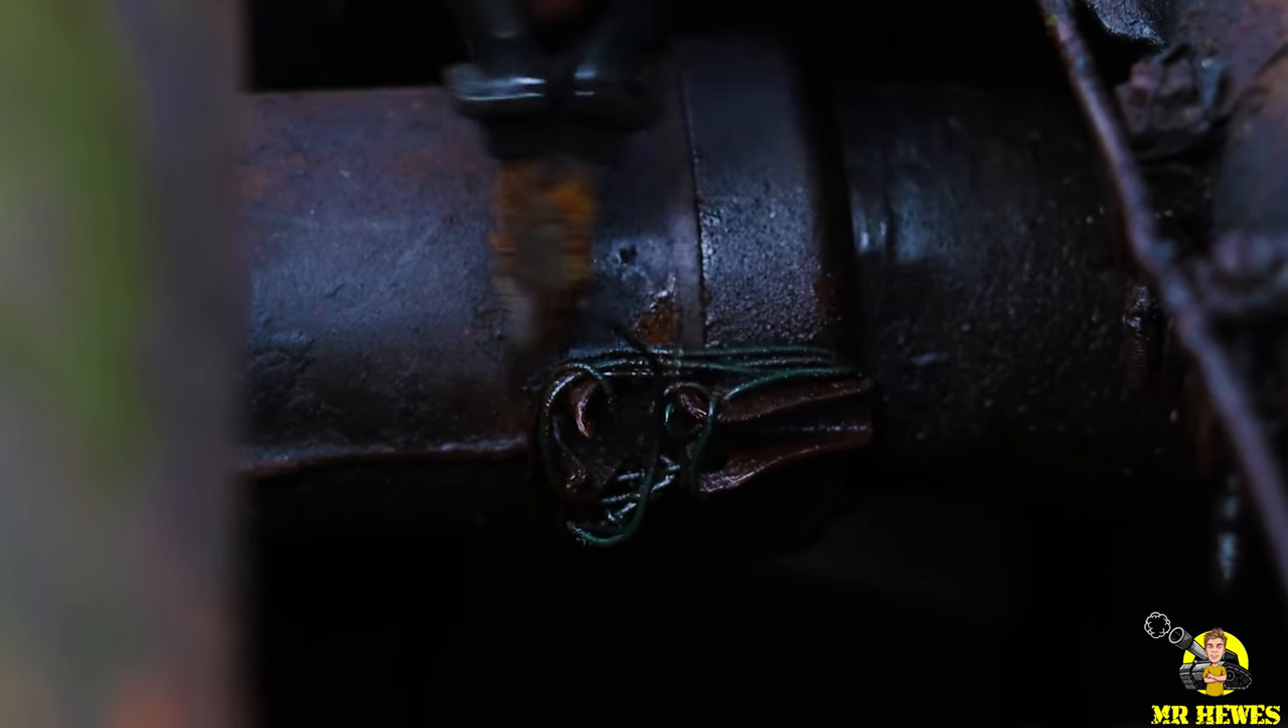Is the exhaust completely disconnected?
No.